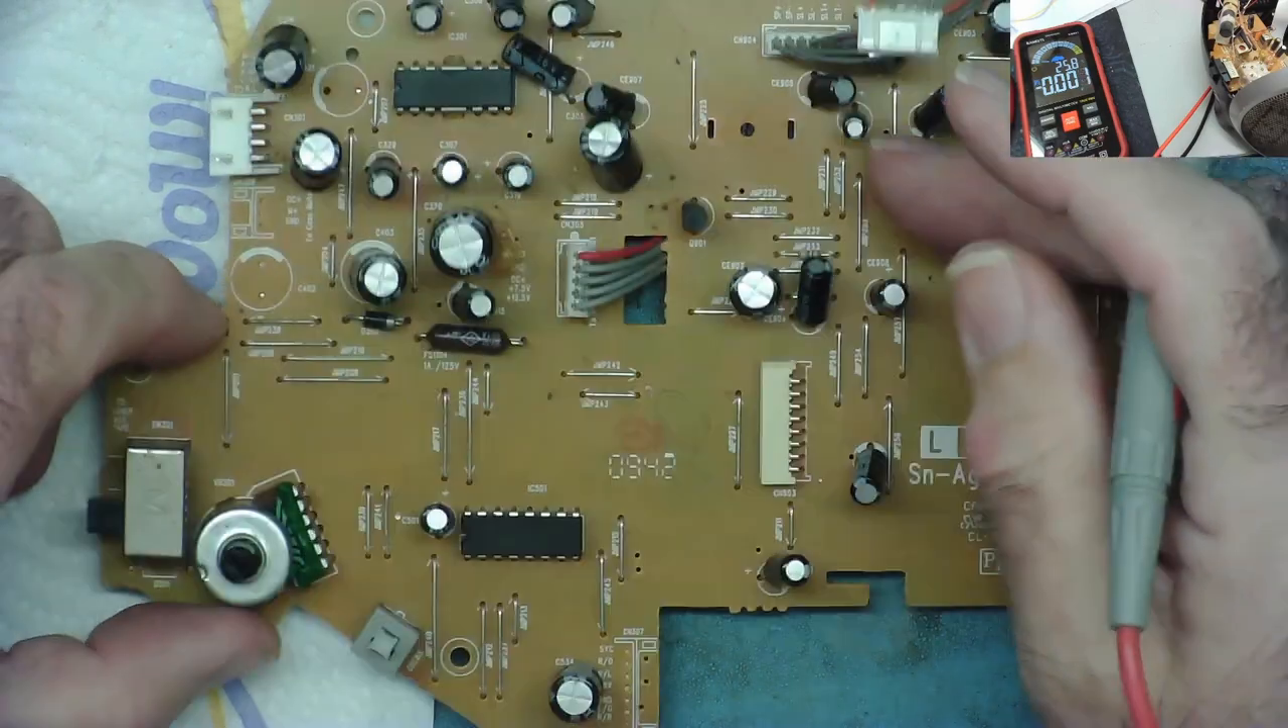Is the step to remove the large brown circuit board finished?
Yes.